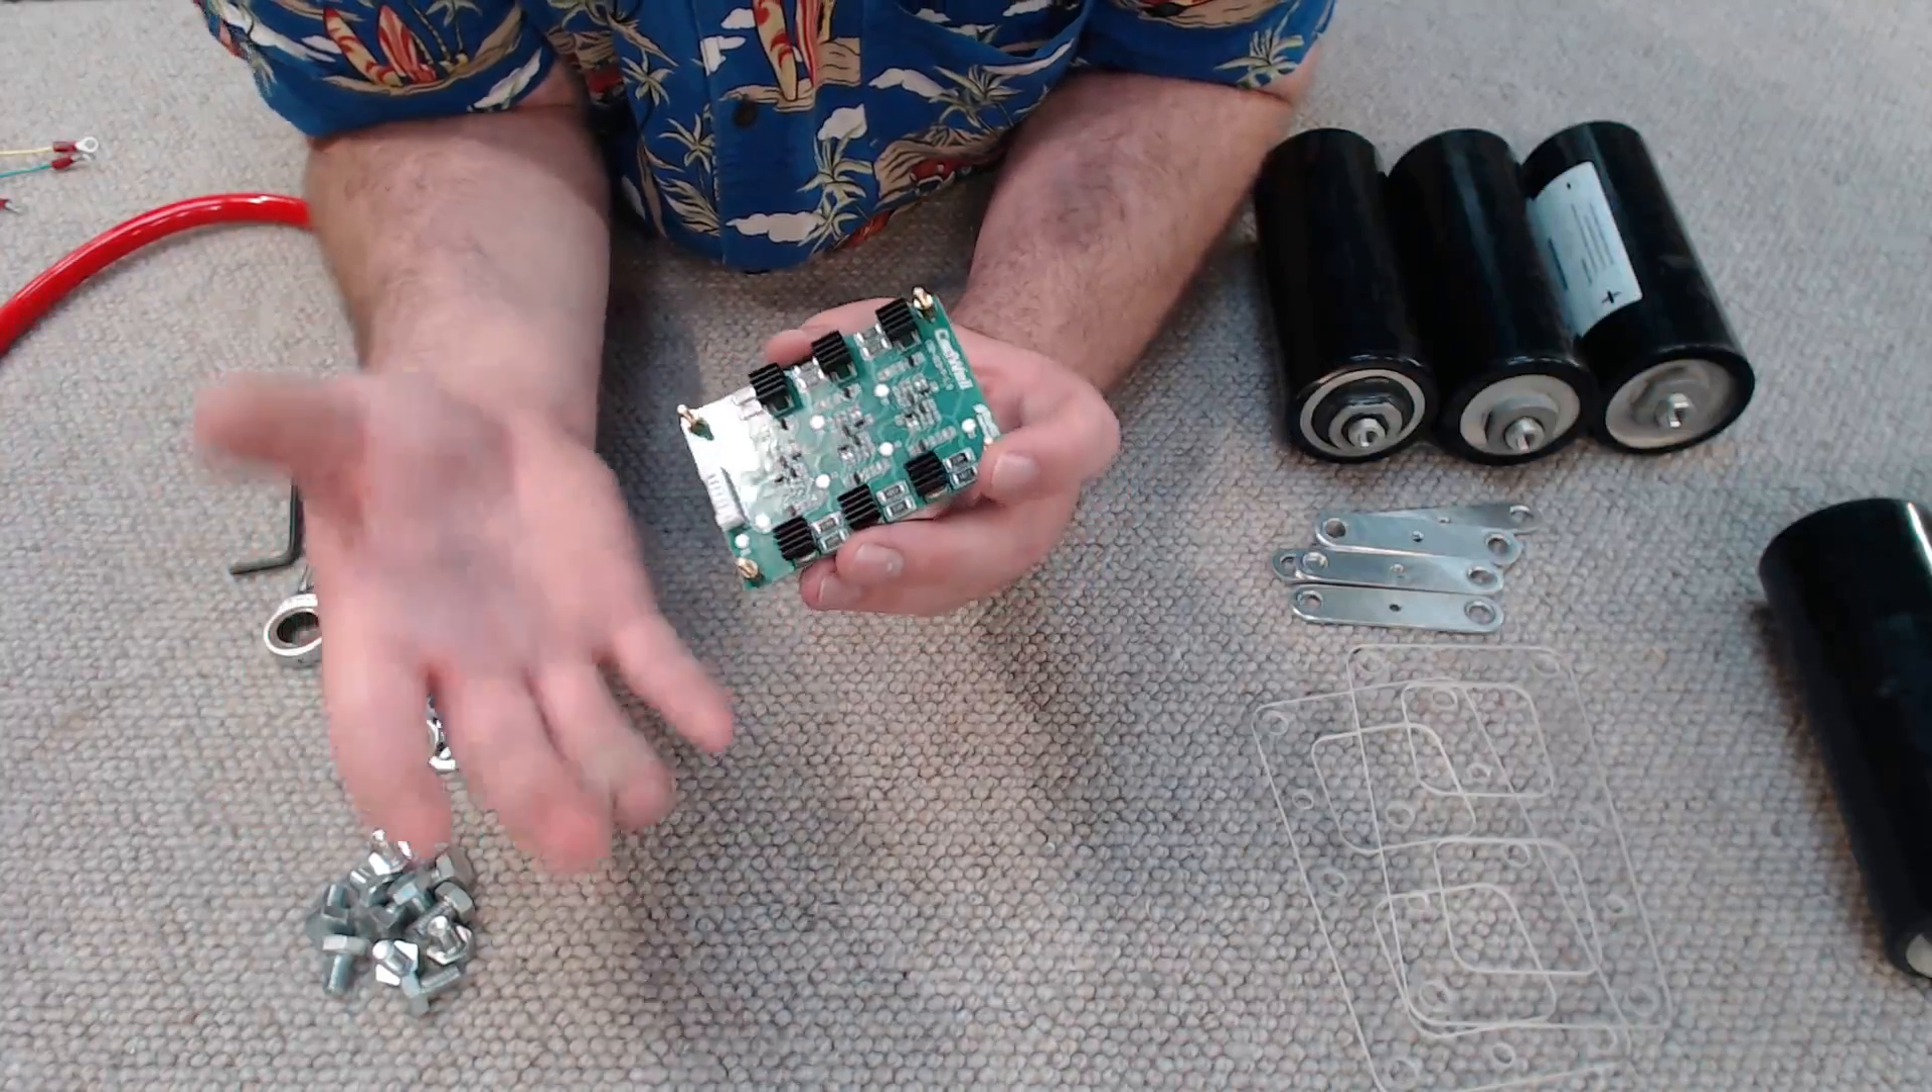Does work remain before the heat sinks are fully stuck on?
No.